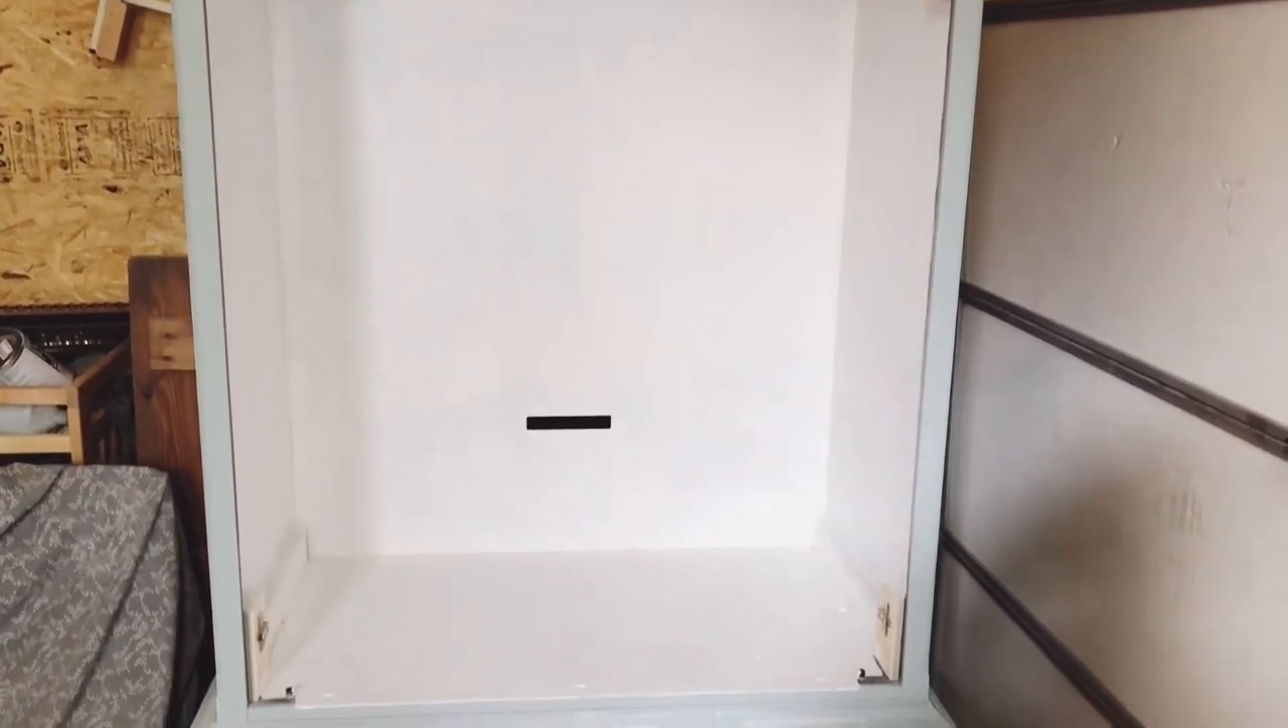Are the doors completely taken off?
Yes.